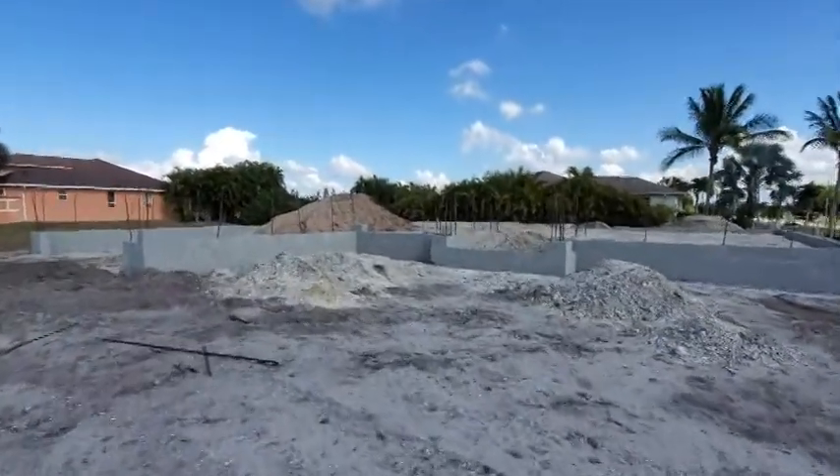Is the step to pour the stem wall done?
Yes.